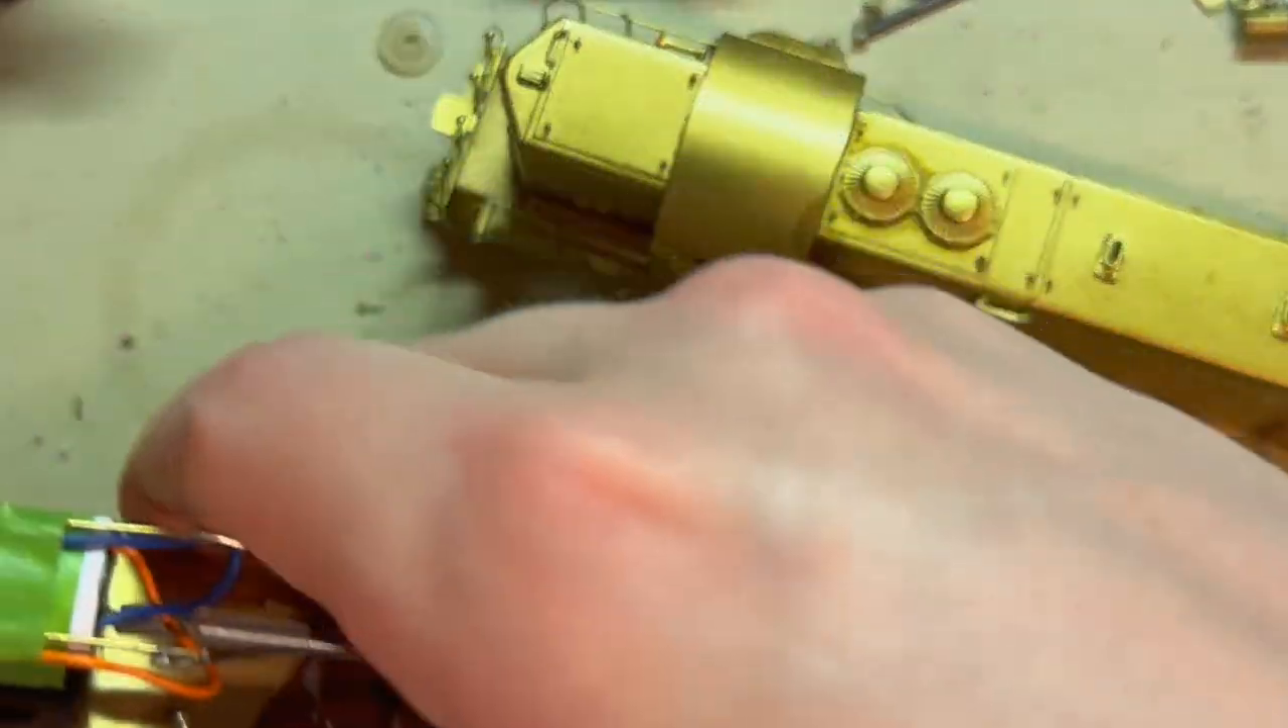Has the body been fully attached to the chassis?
No.